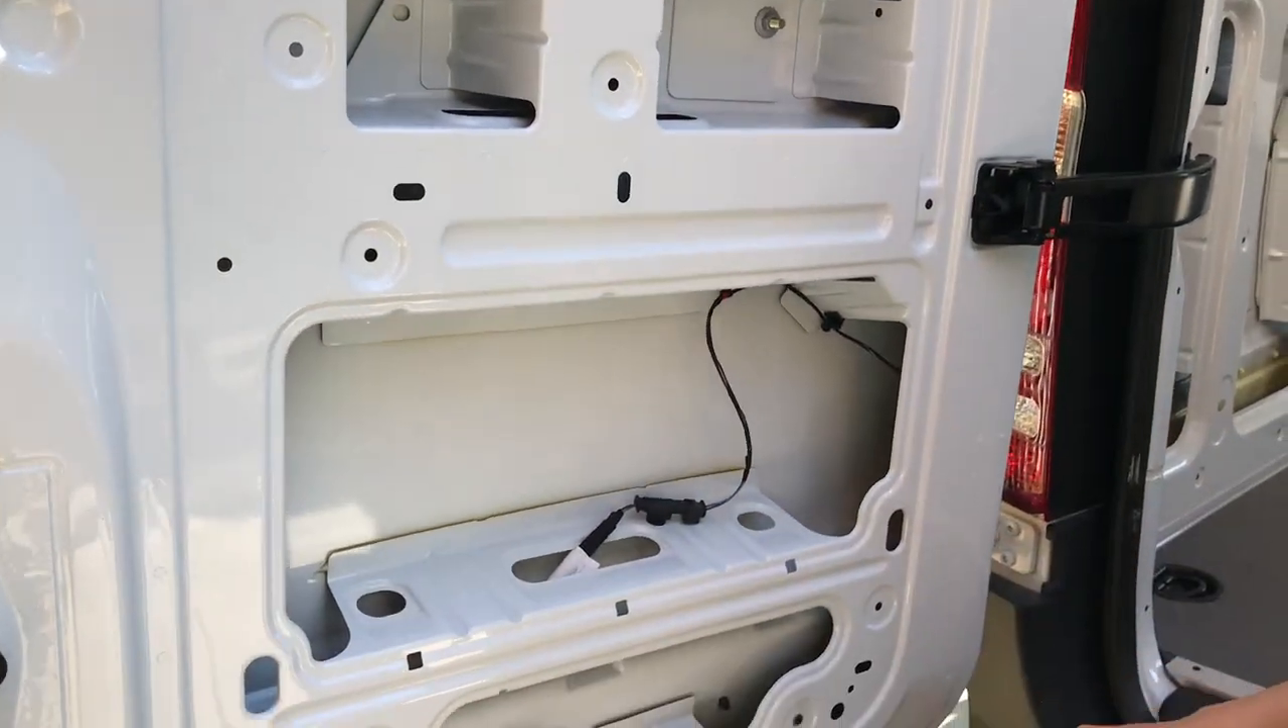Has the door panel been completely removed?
Yes.